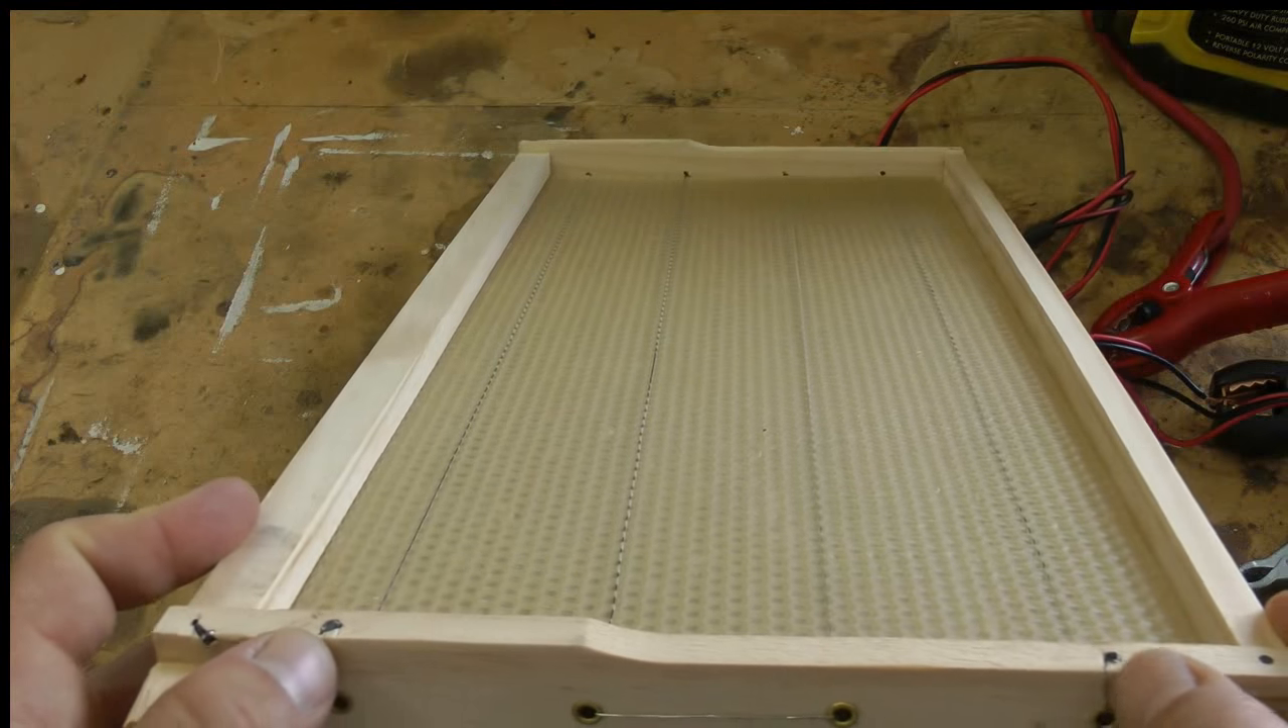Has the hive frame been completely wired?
Yes.